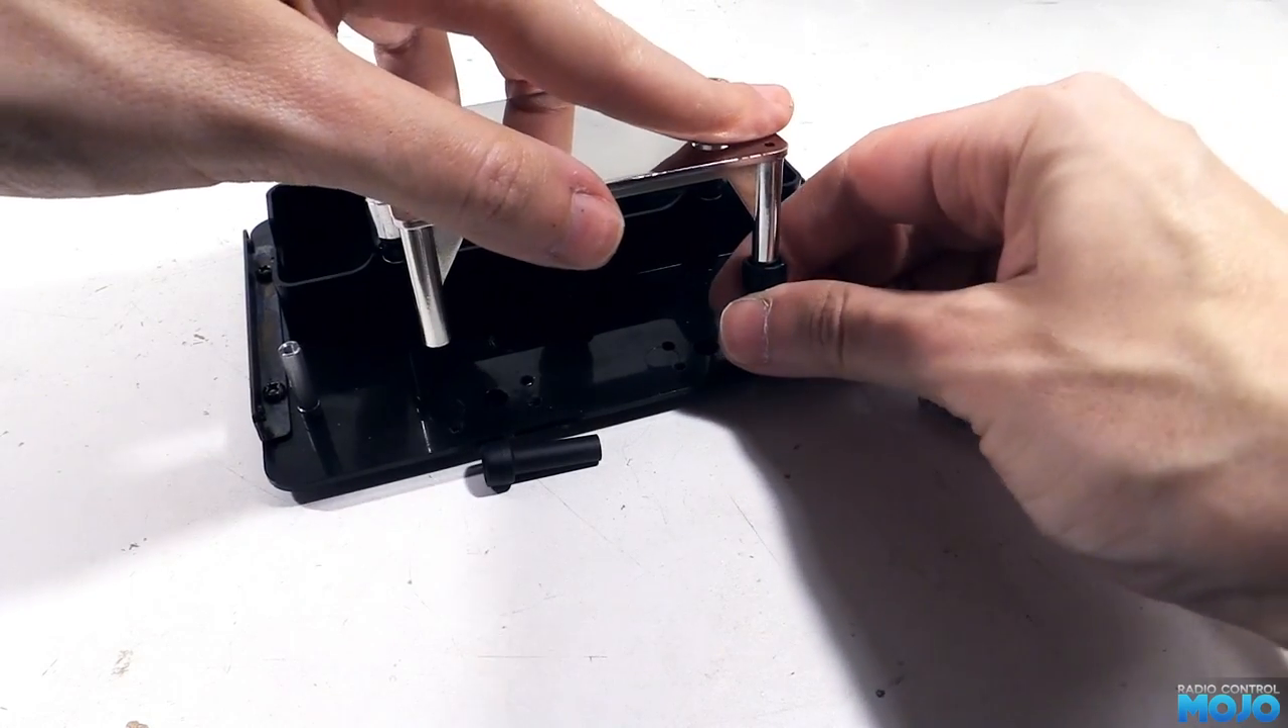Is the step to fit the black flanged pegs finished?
No.